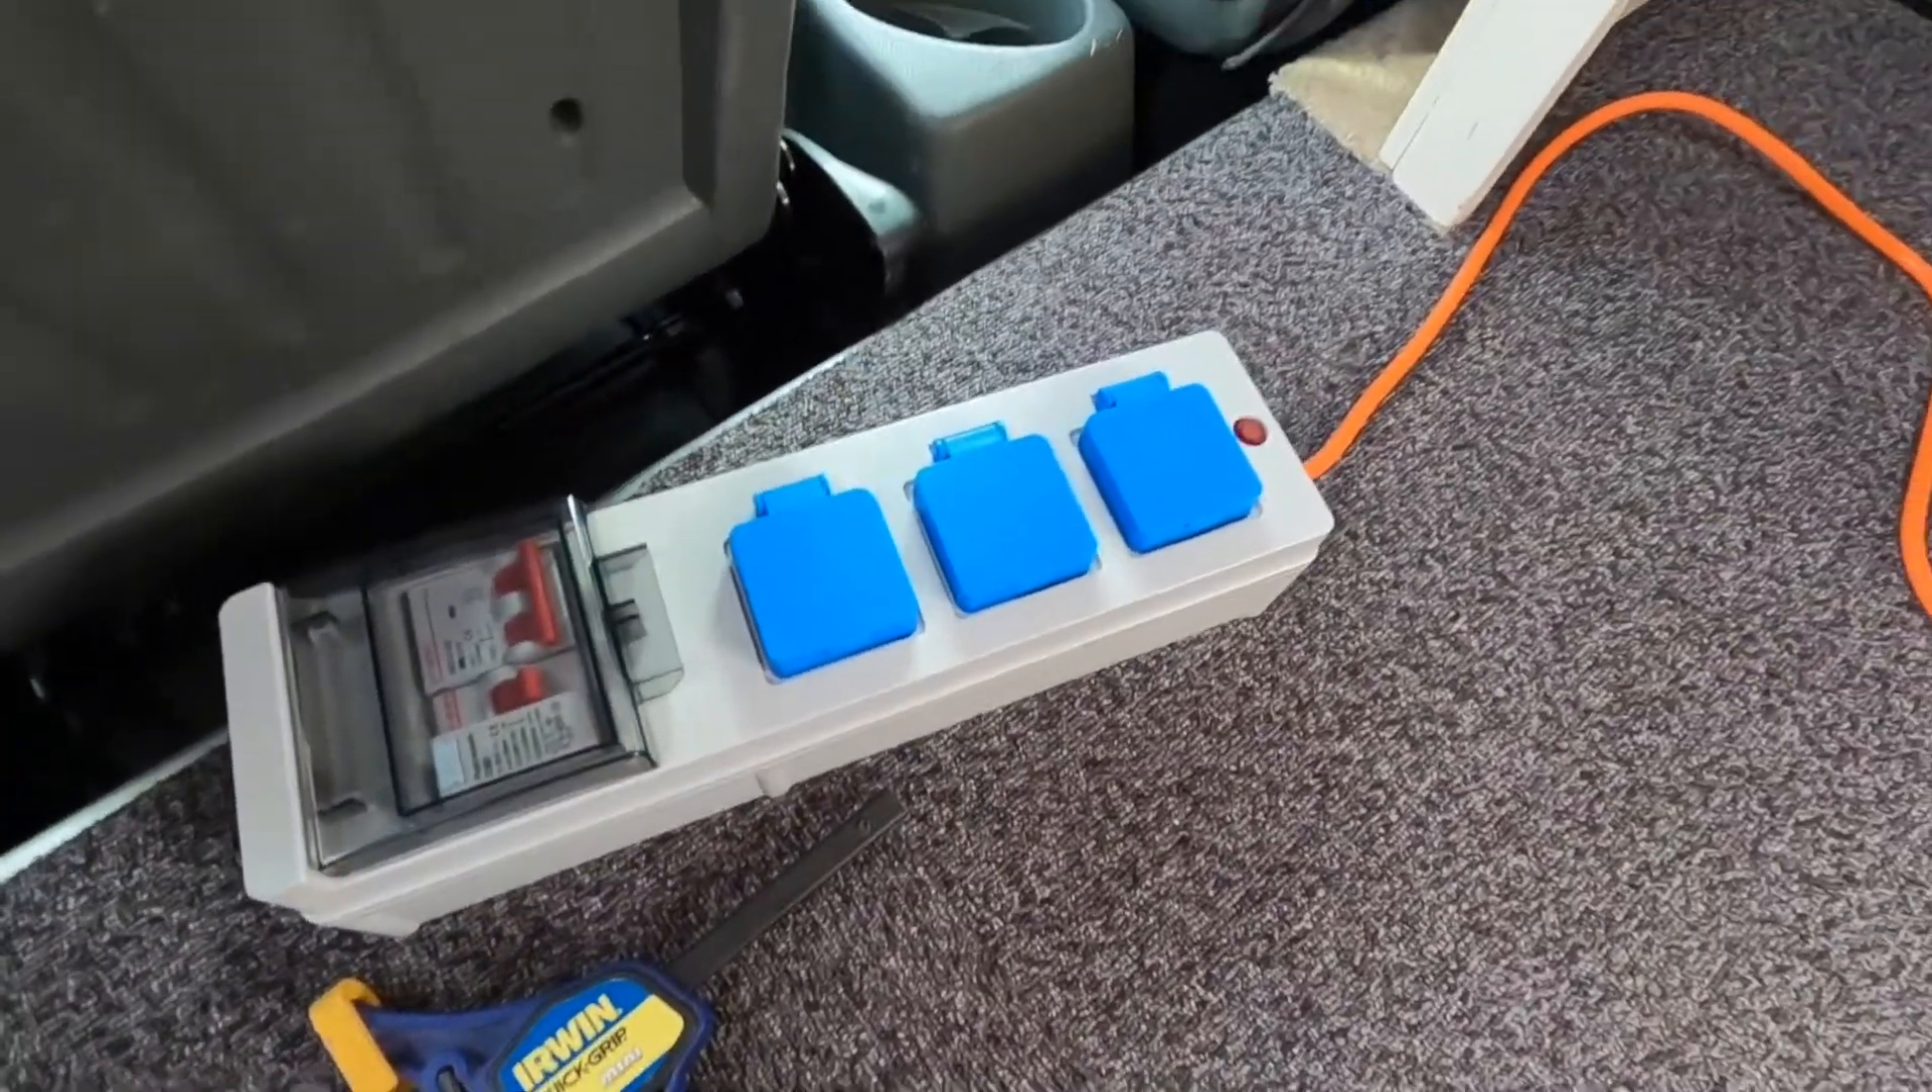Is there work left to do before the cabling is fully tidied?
Yes.